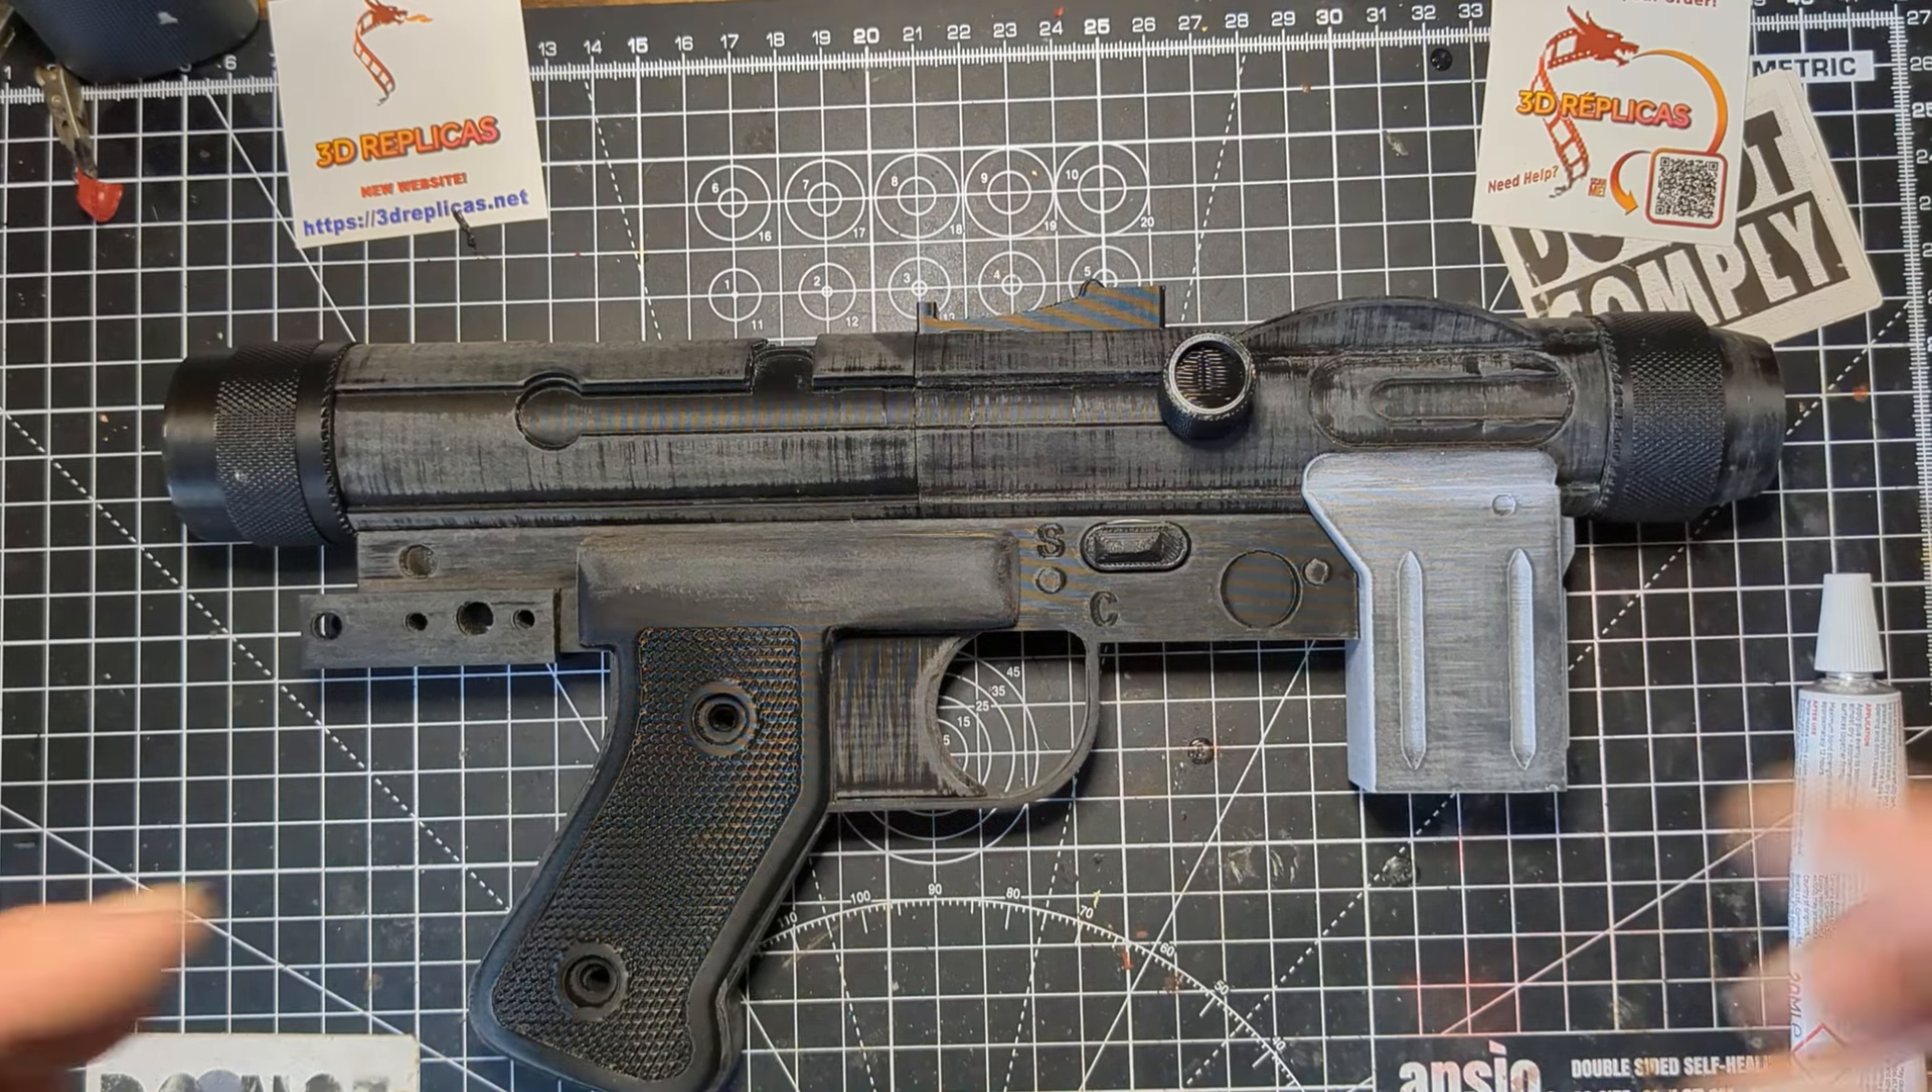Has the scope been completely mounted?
No.